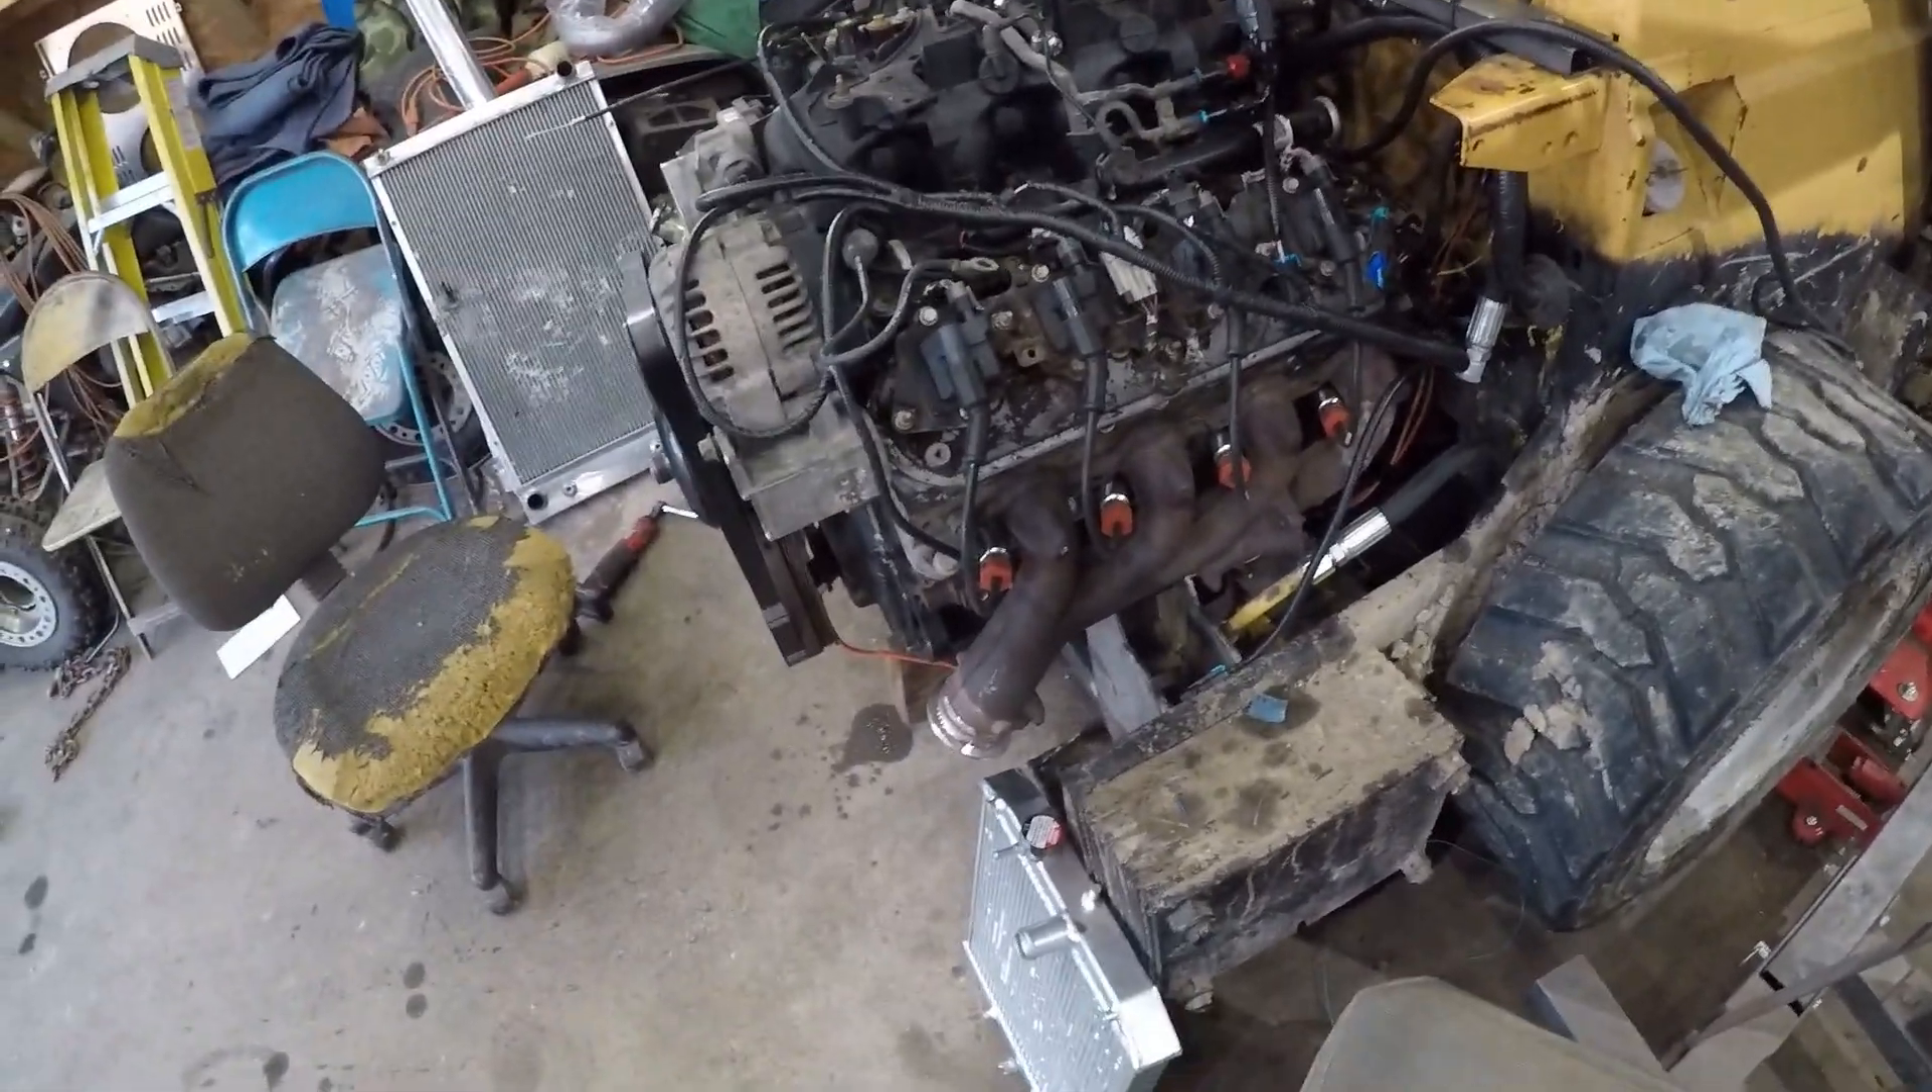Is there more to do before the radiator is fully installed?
Yes.